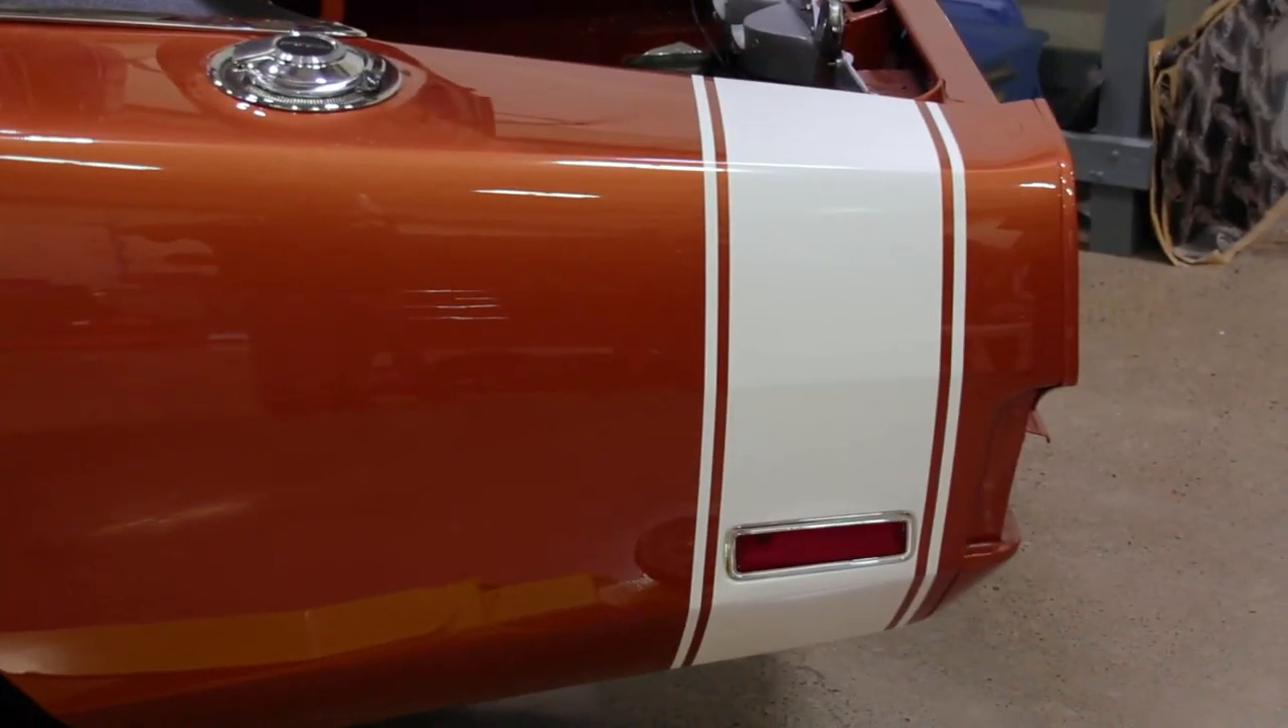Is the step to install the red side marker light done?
Yes.